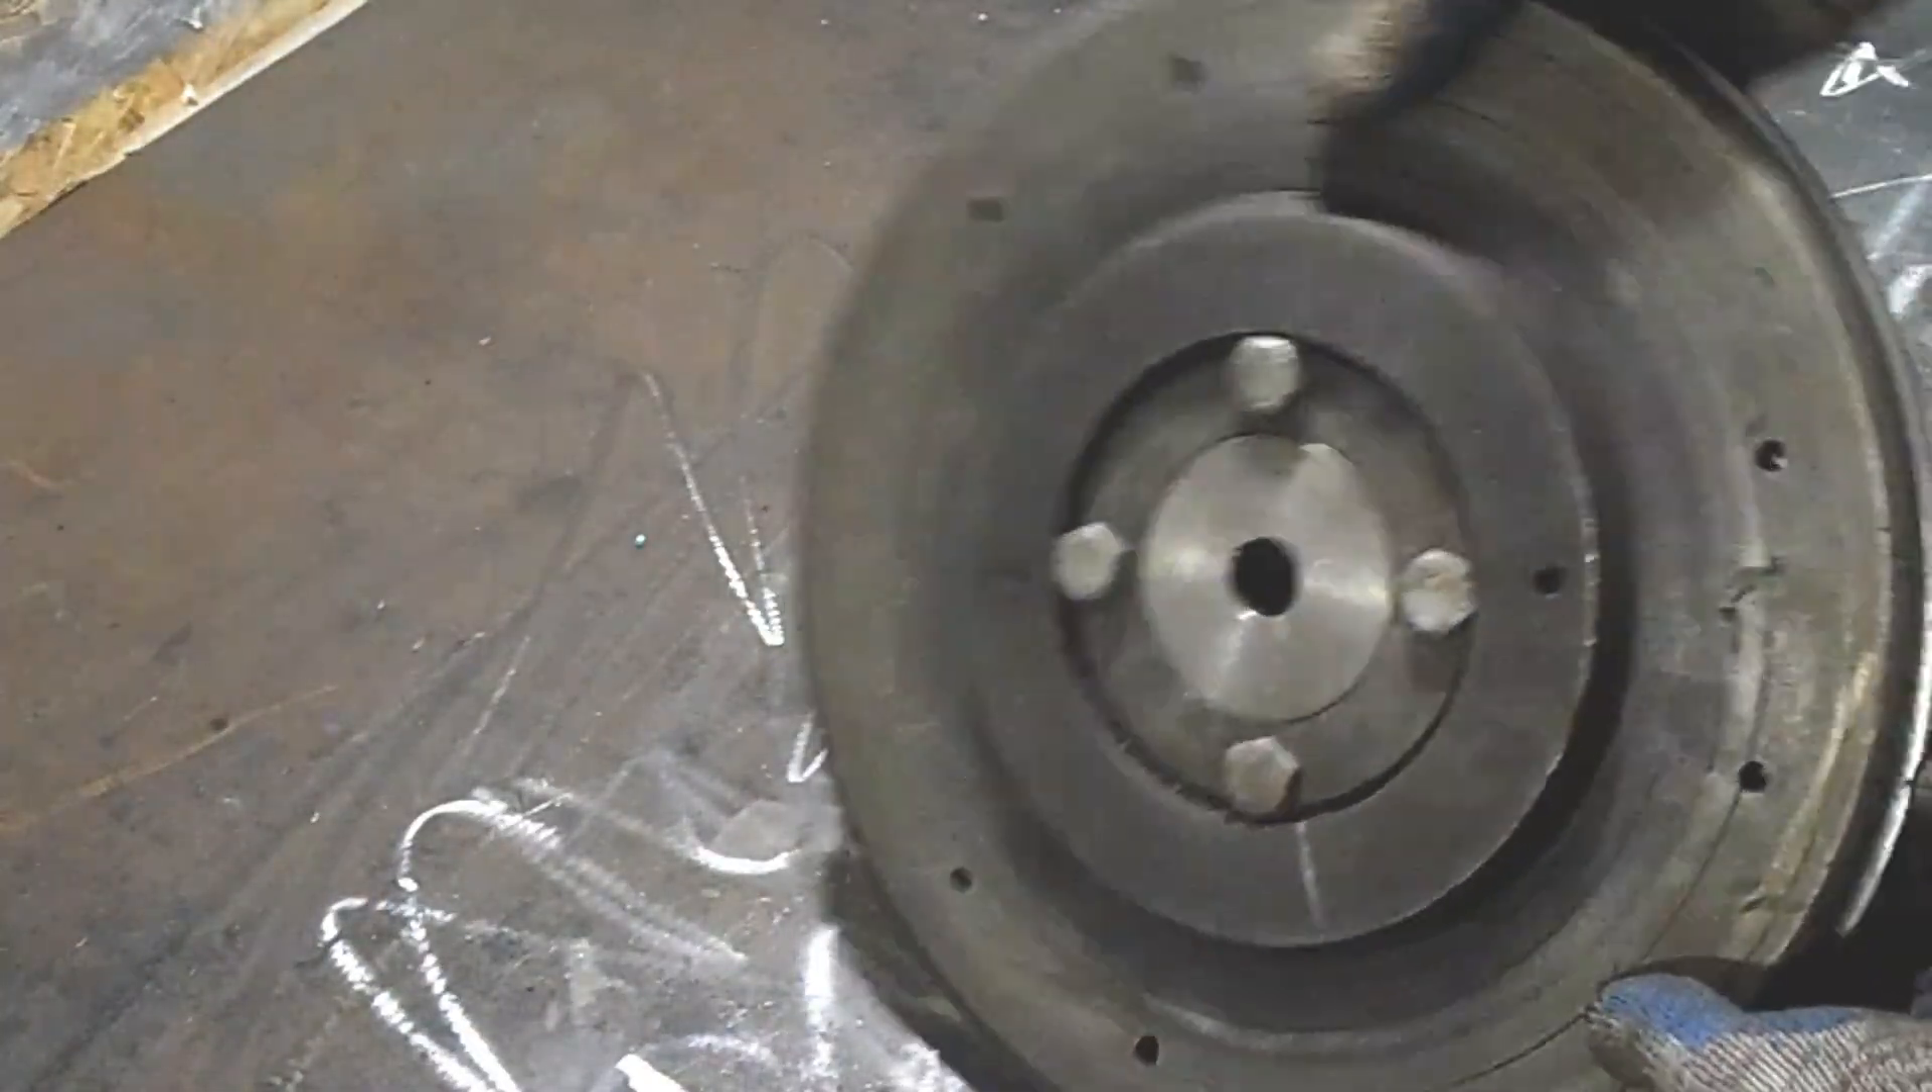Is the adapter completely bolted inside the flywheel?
Yes.